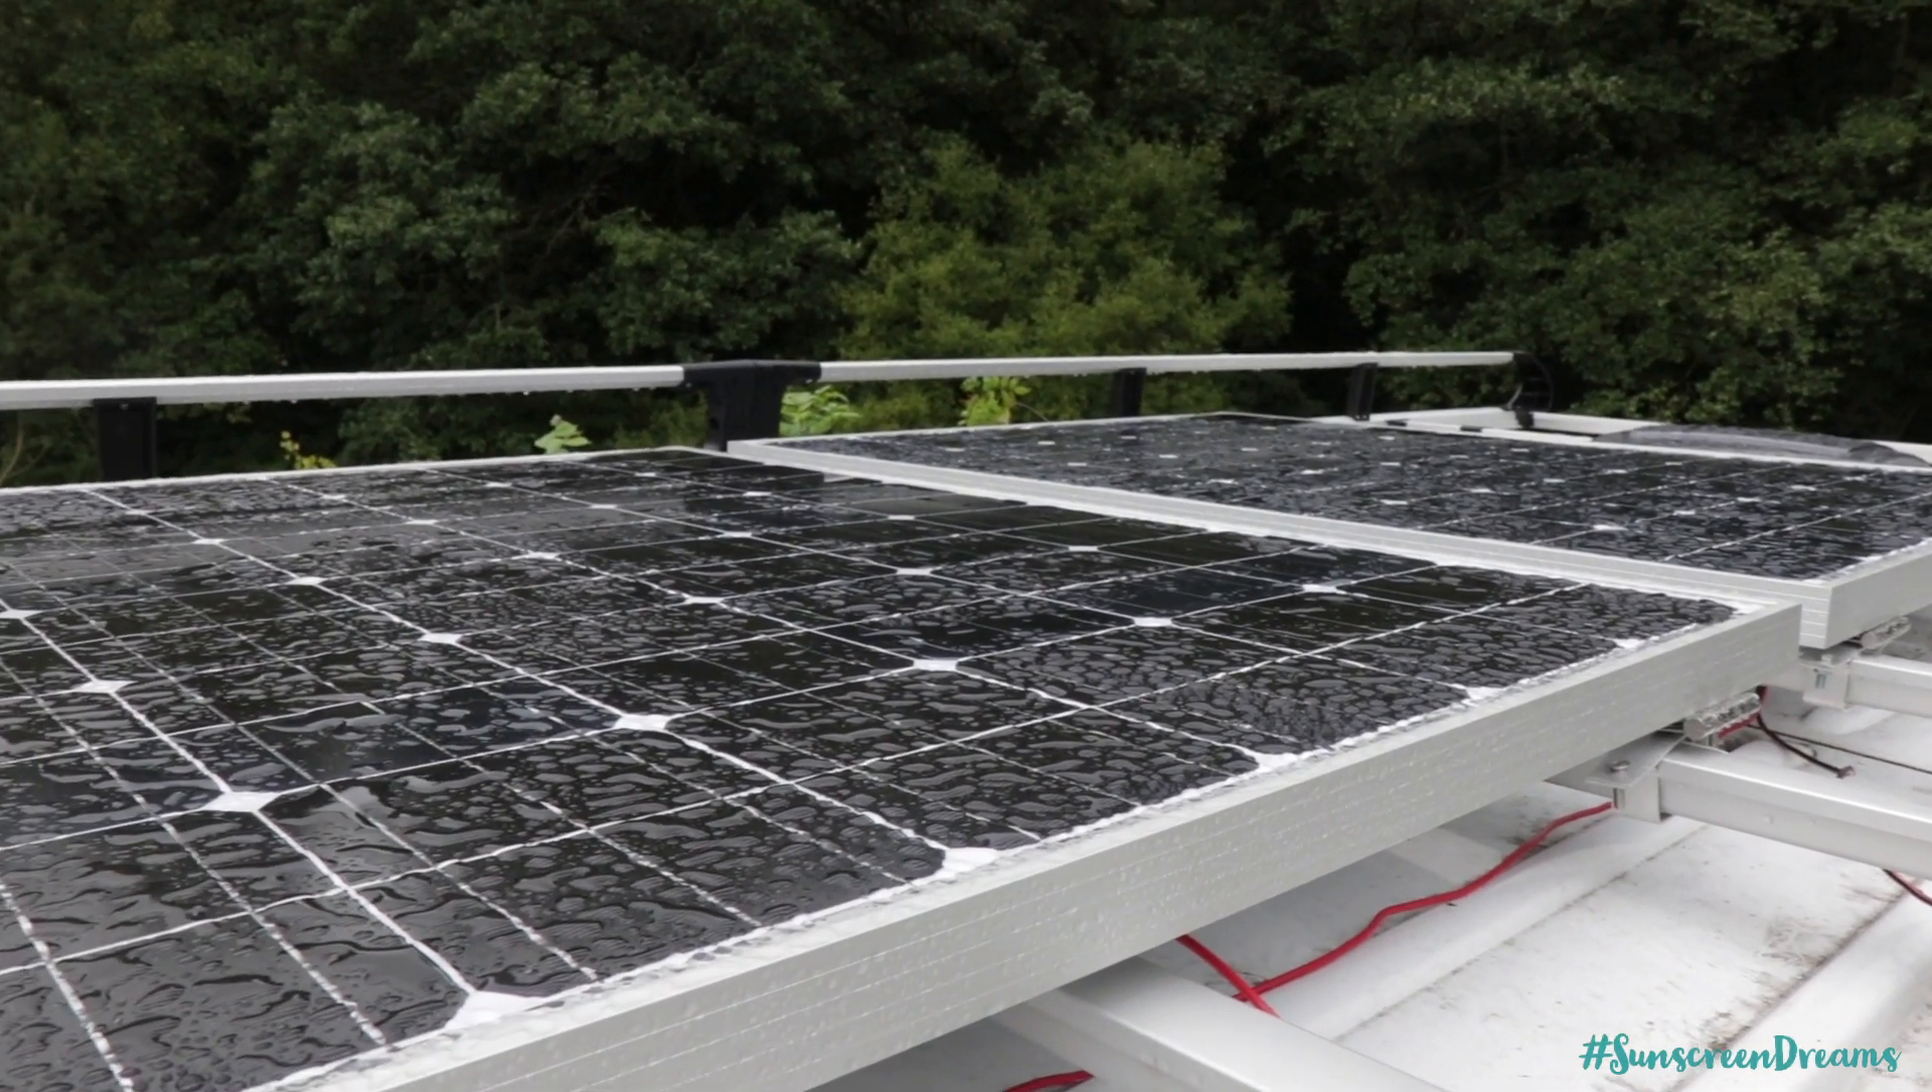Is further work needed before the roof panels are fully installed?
No.